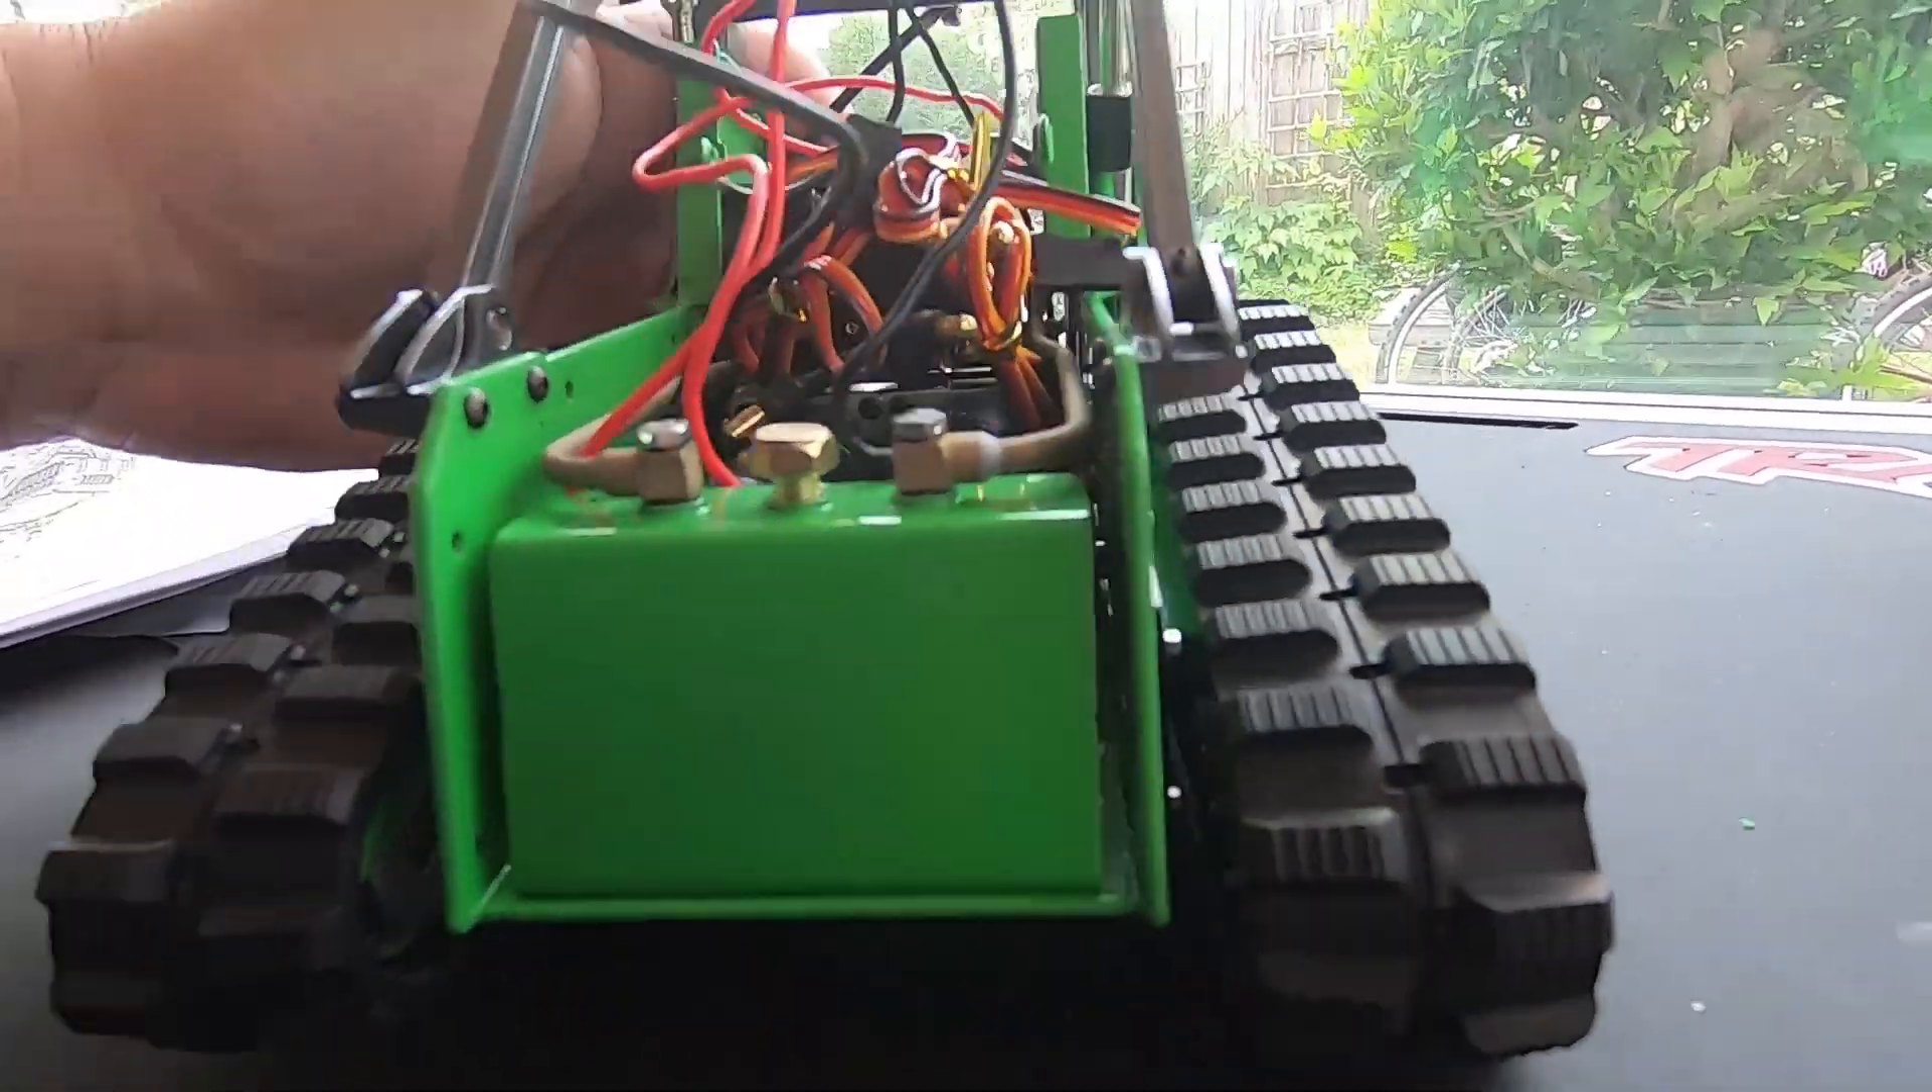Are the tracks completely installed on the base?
Yes.